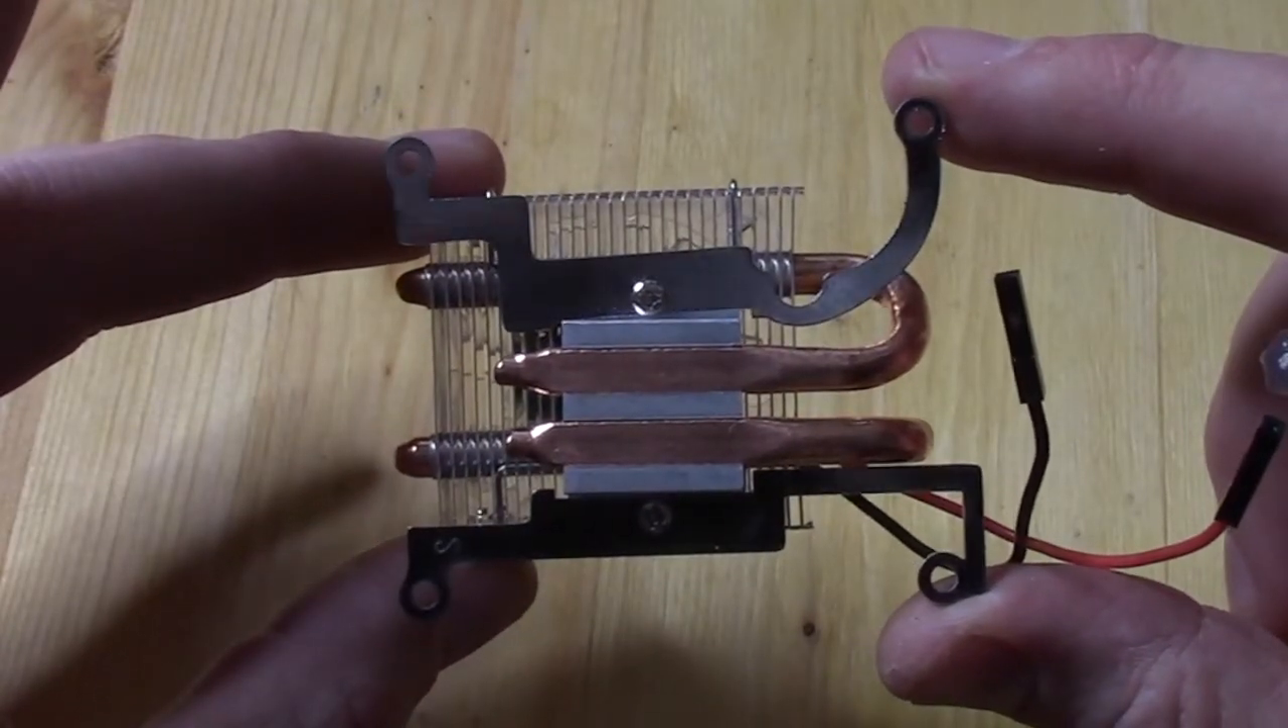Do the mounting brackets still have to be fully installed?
No.